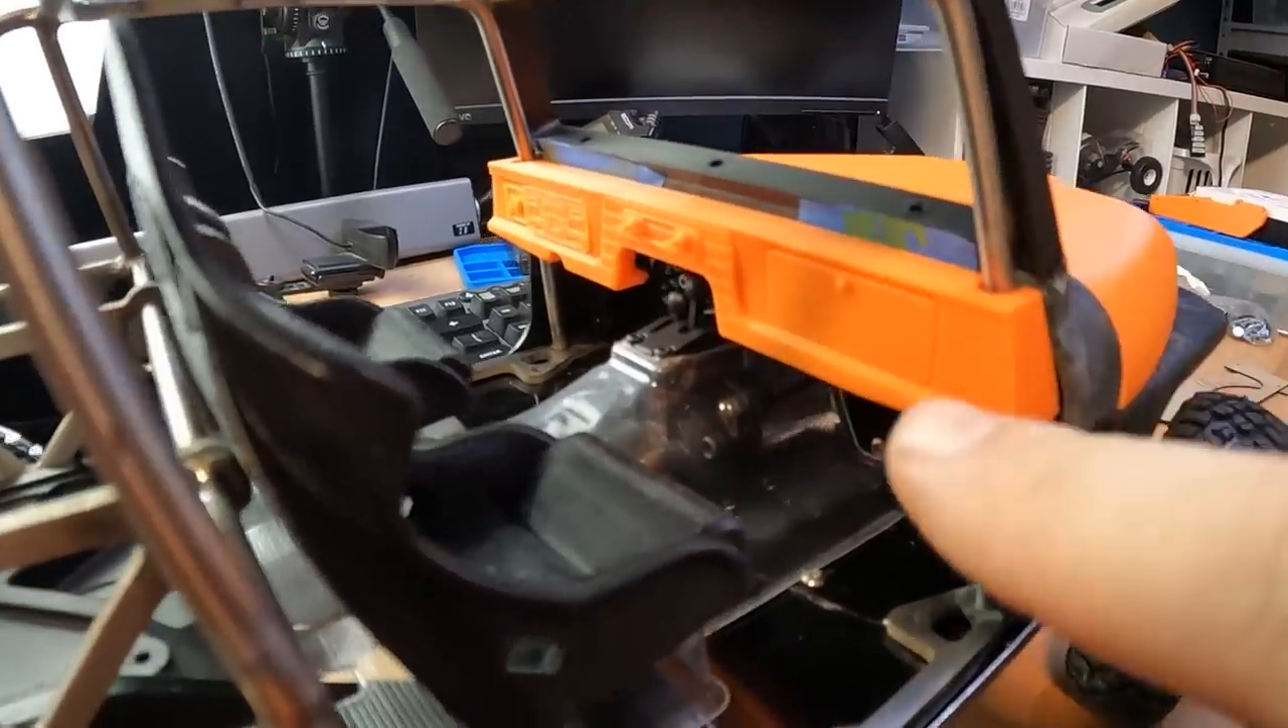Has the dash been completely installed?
Yes.